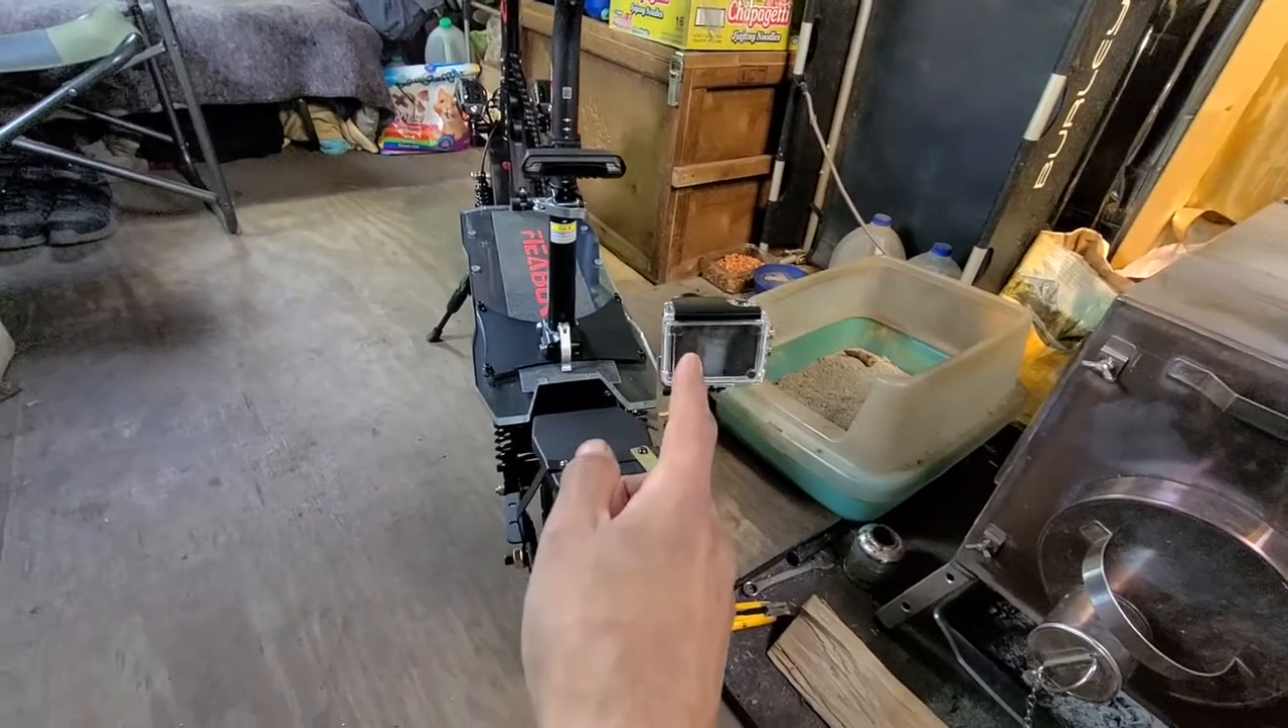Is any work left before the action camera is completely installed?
No.